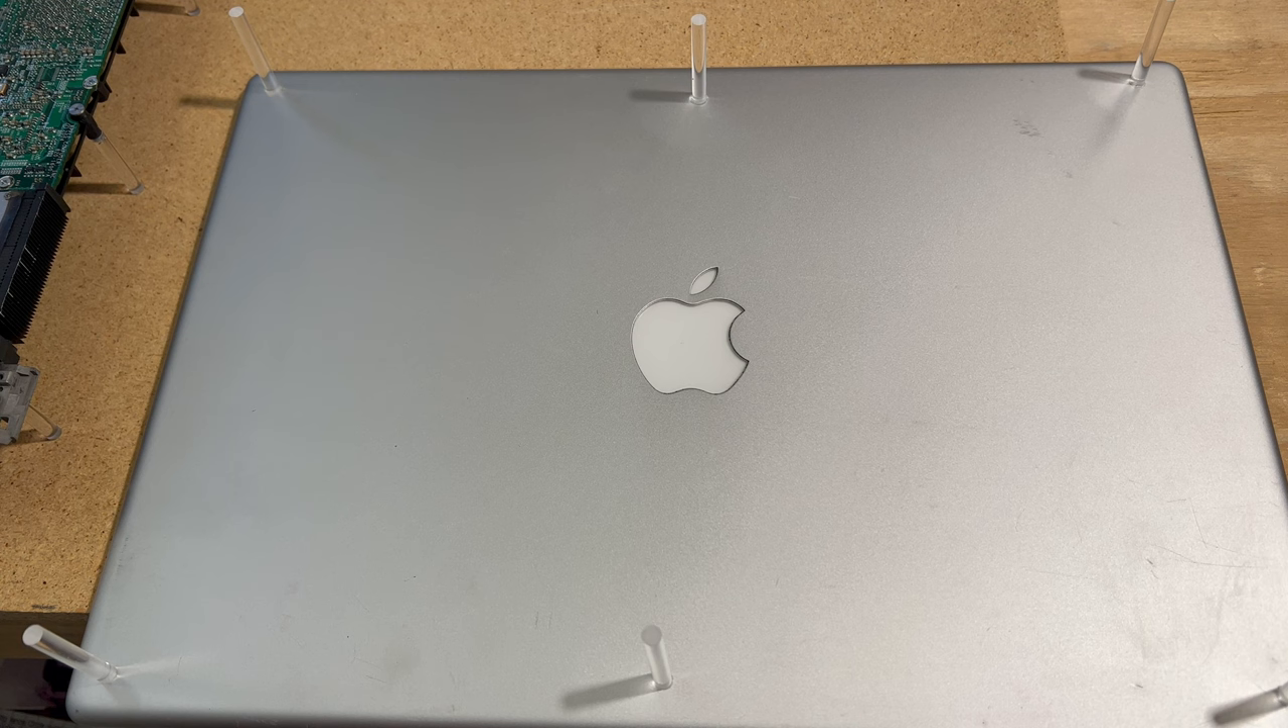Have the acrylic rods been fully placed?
Yes.